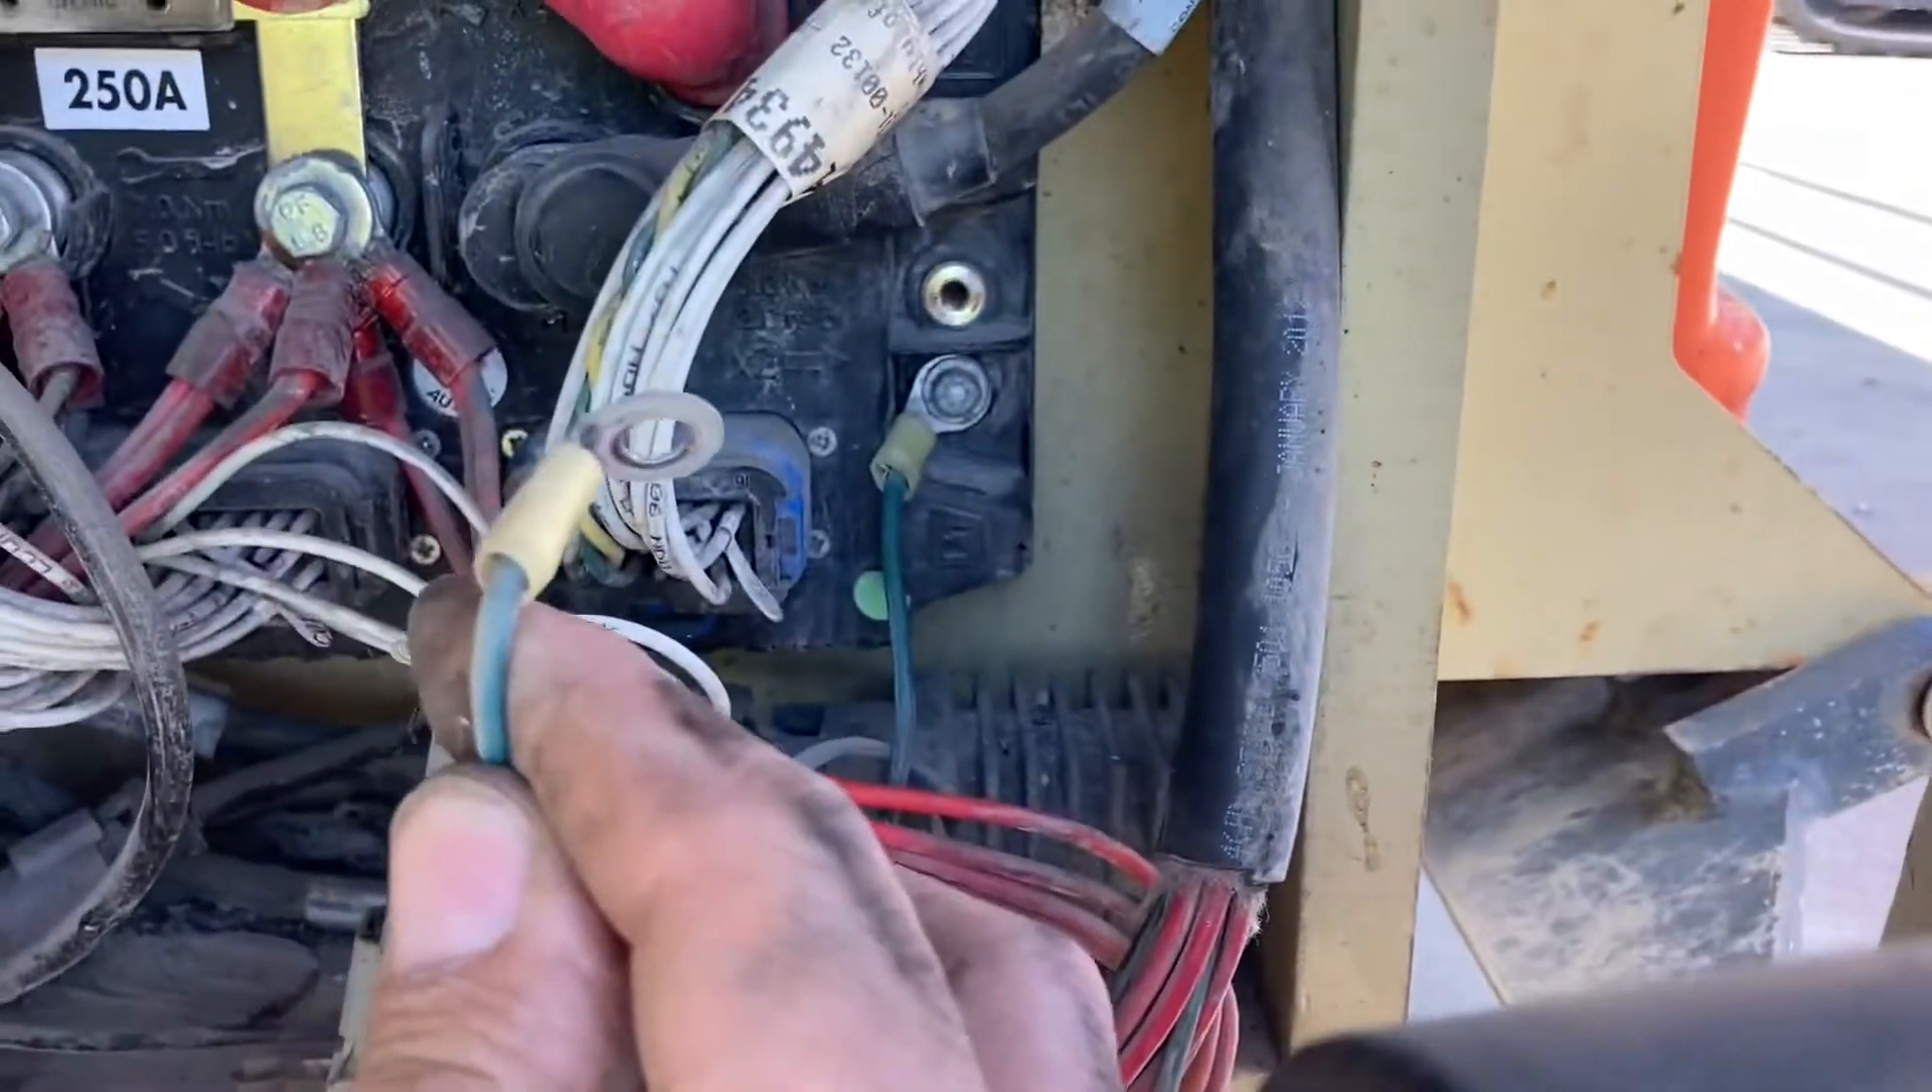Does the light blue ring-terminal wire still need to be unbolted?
No.